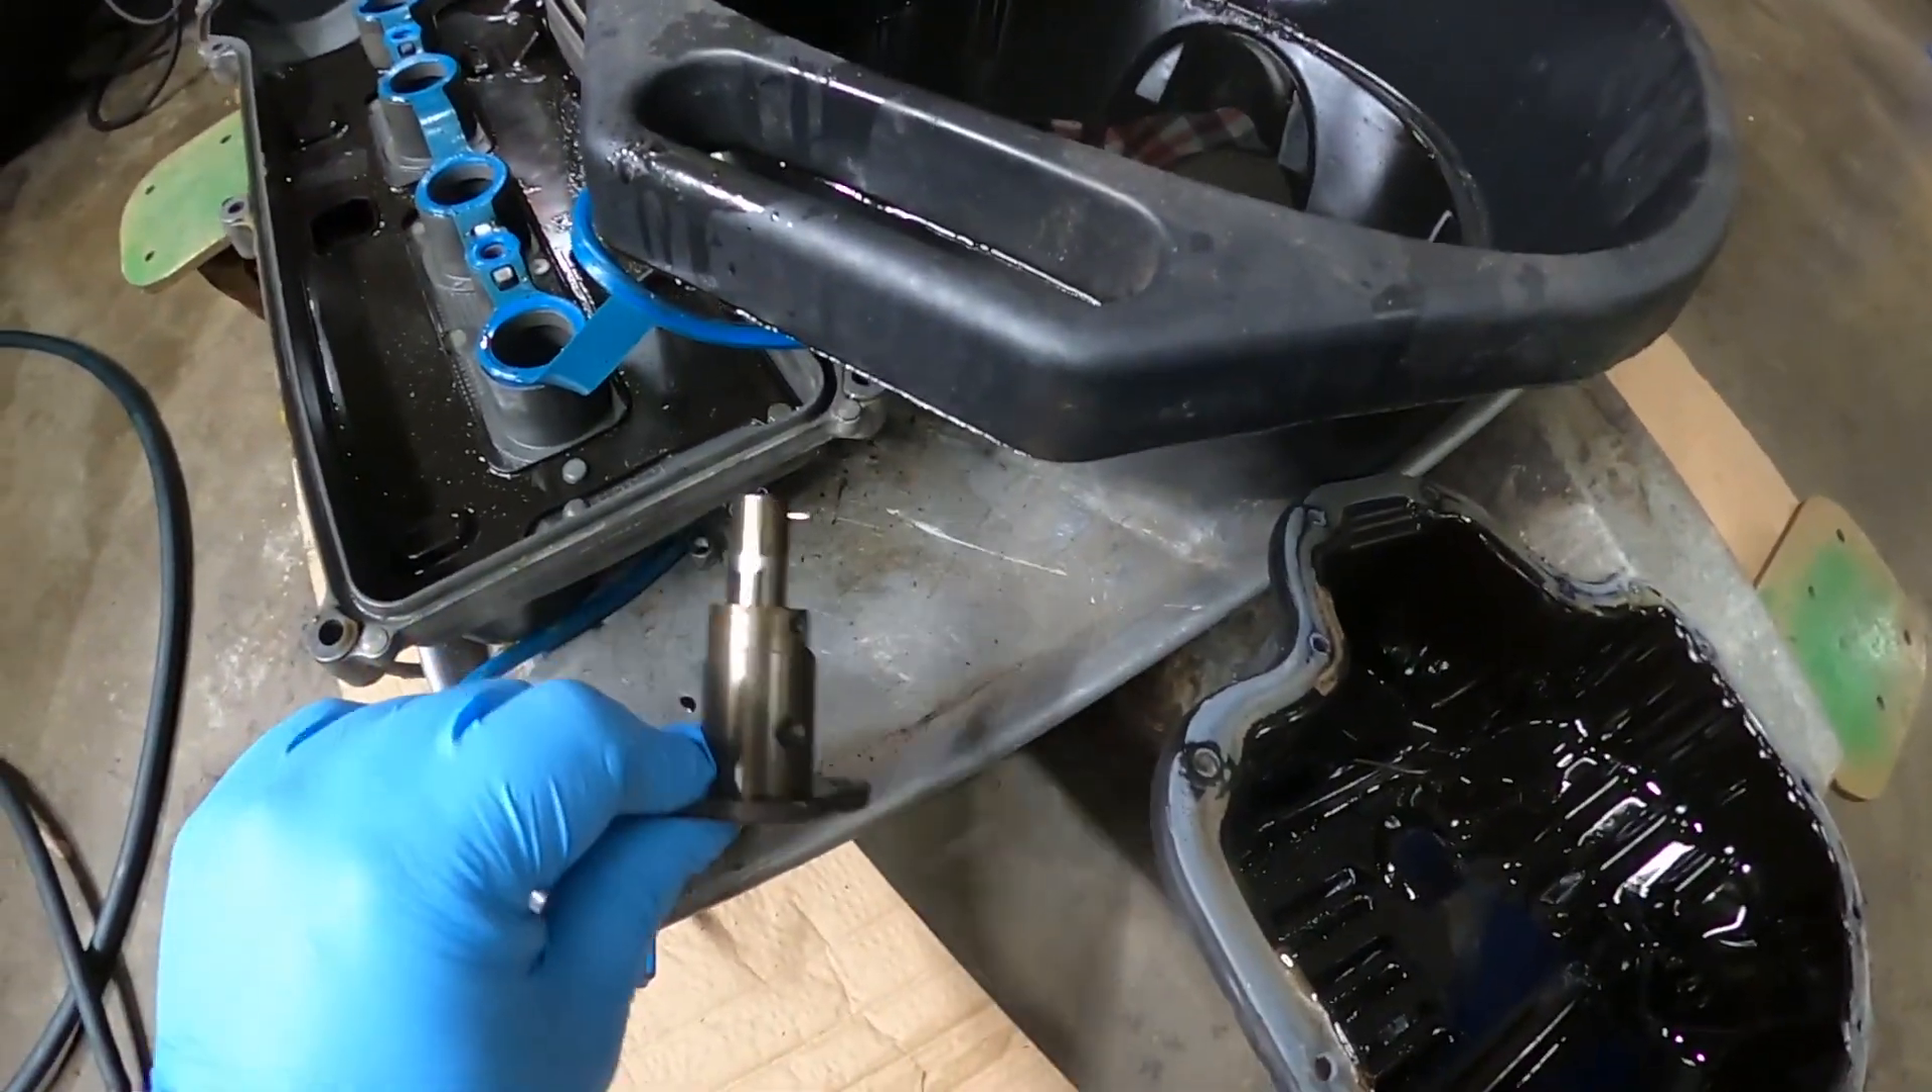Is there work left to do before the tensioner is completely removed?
No.